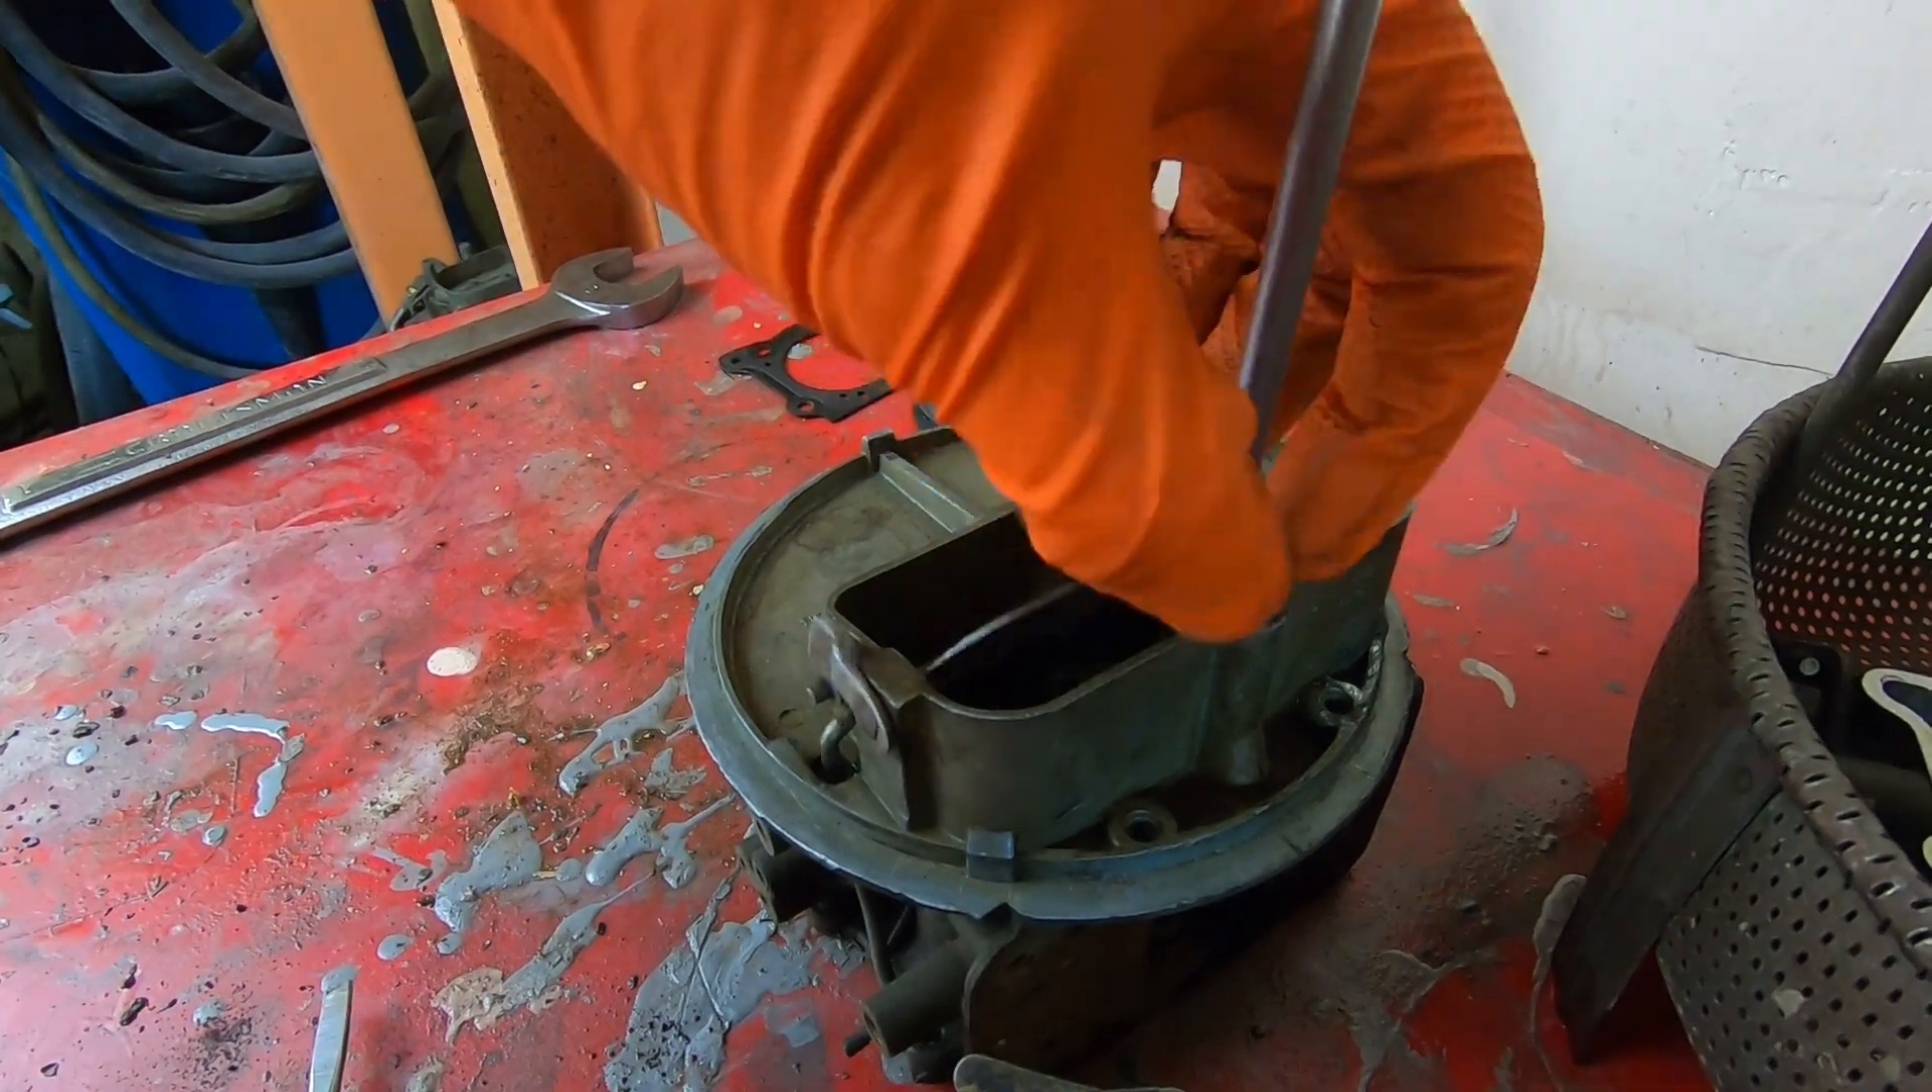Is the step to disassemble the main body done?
No.